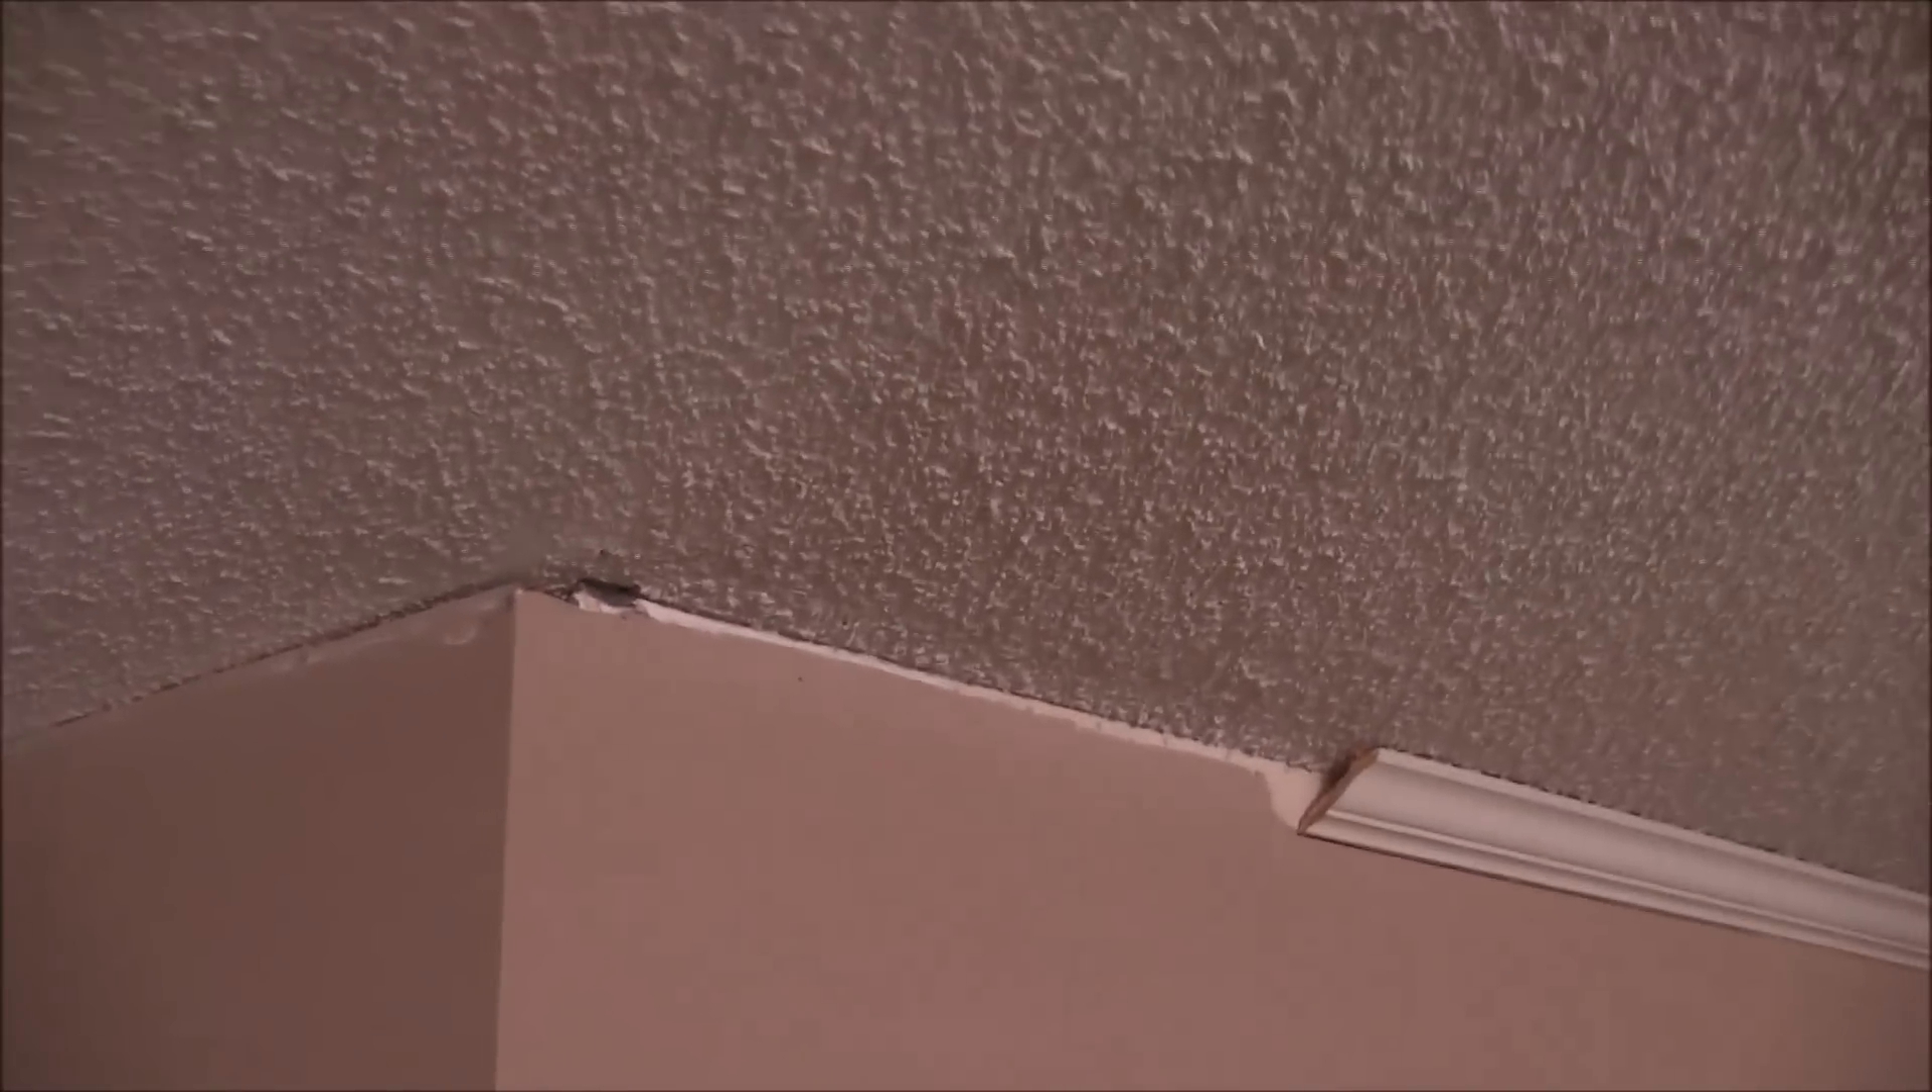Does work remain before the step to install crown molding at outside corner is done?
Yes.